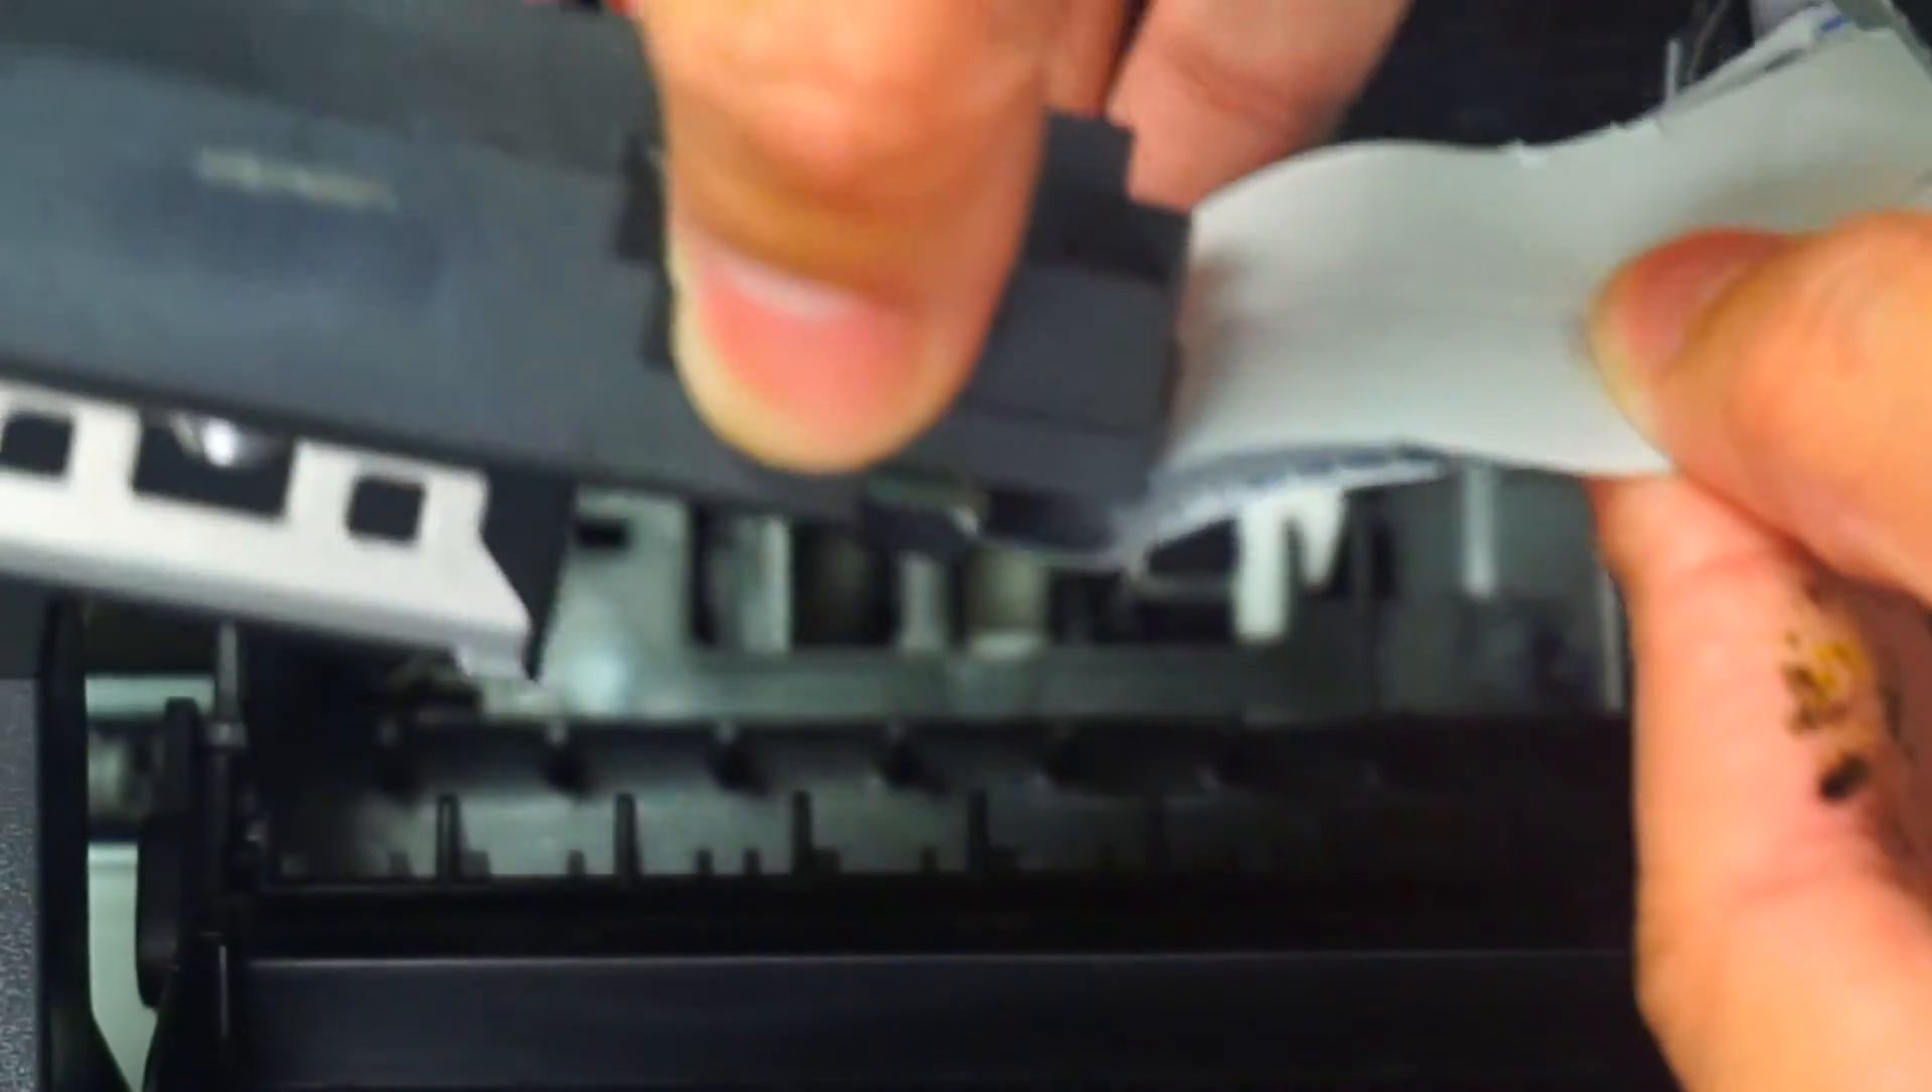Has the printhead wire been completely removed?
No.